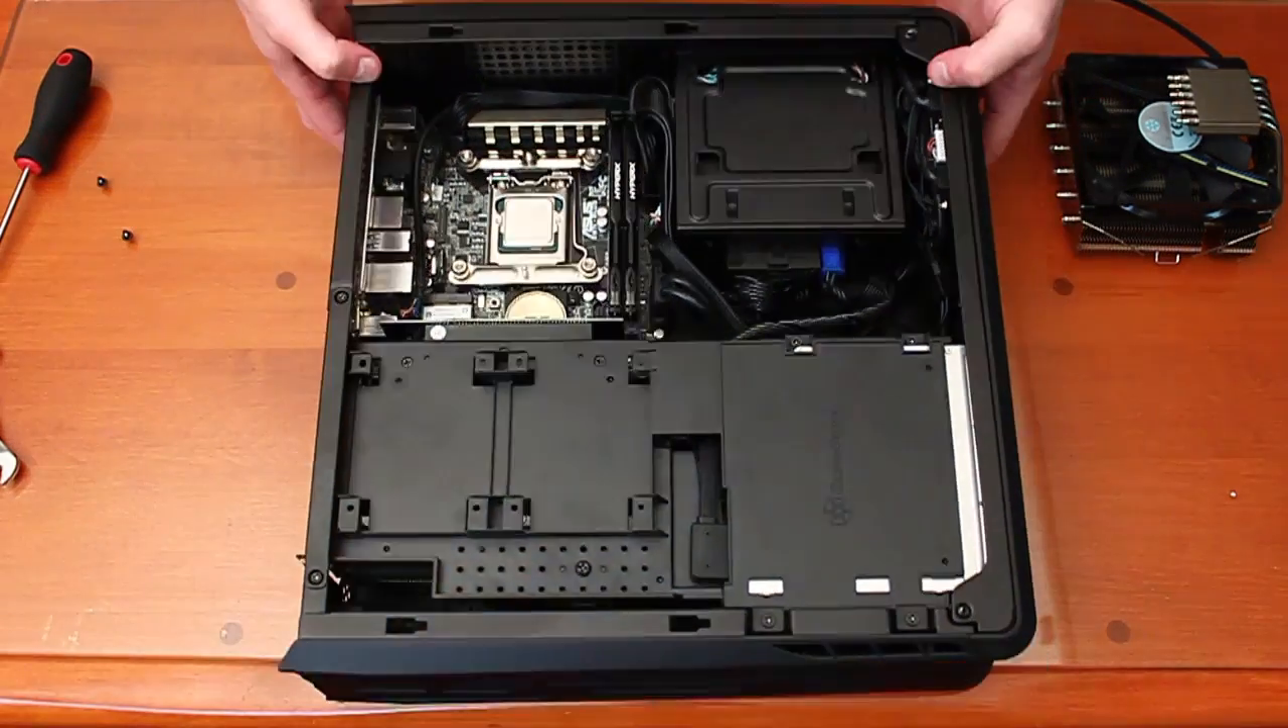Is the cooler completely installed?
No.